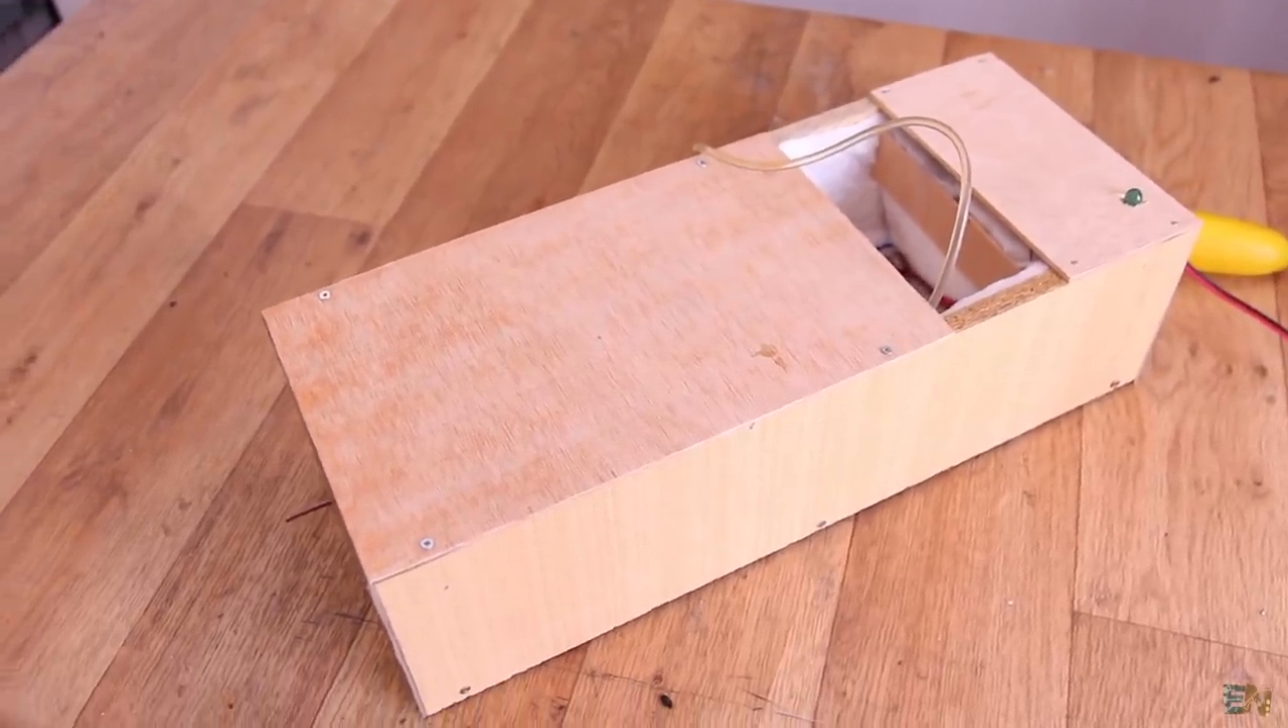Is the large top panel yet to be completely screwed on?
No.